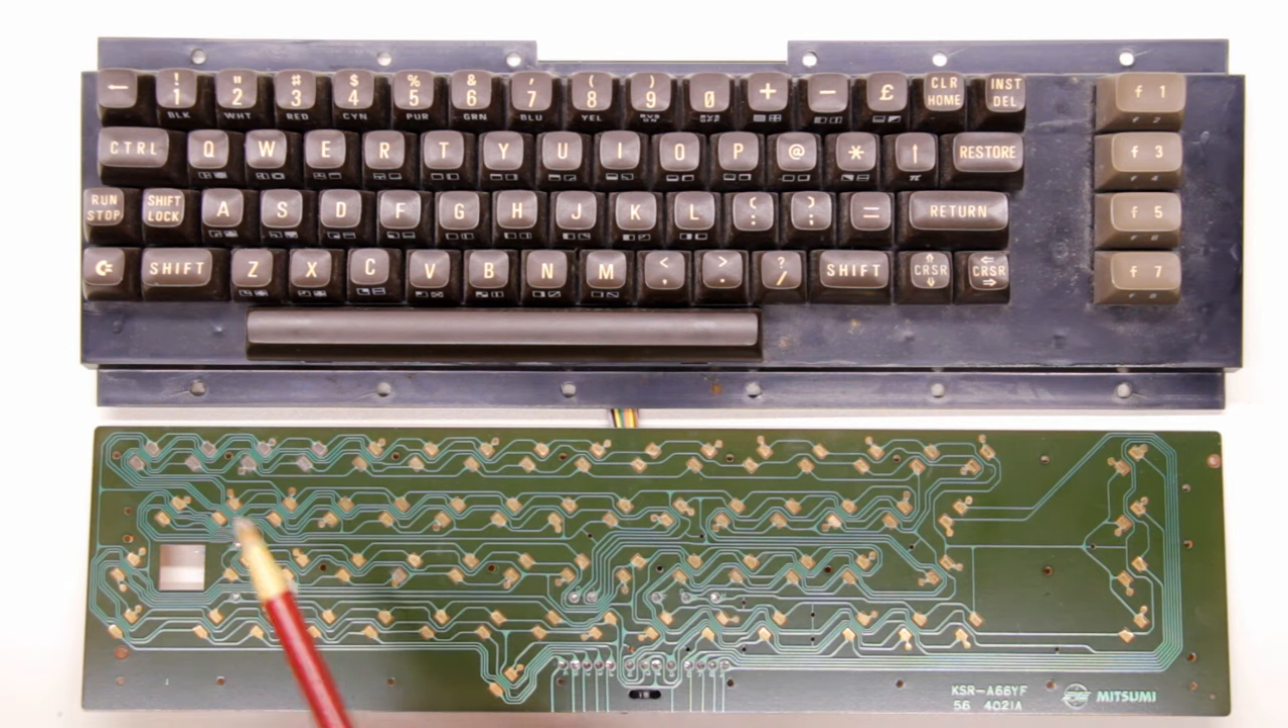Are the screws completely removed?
Yes.